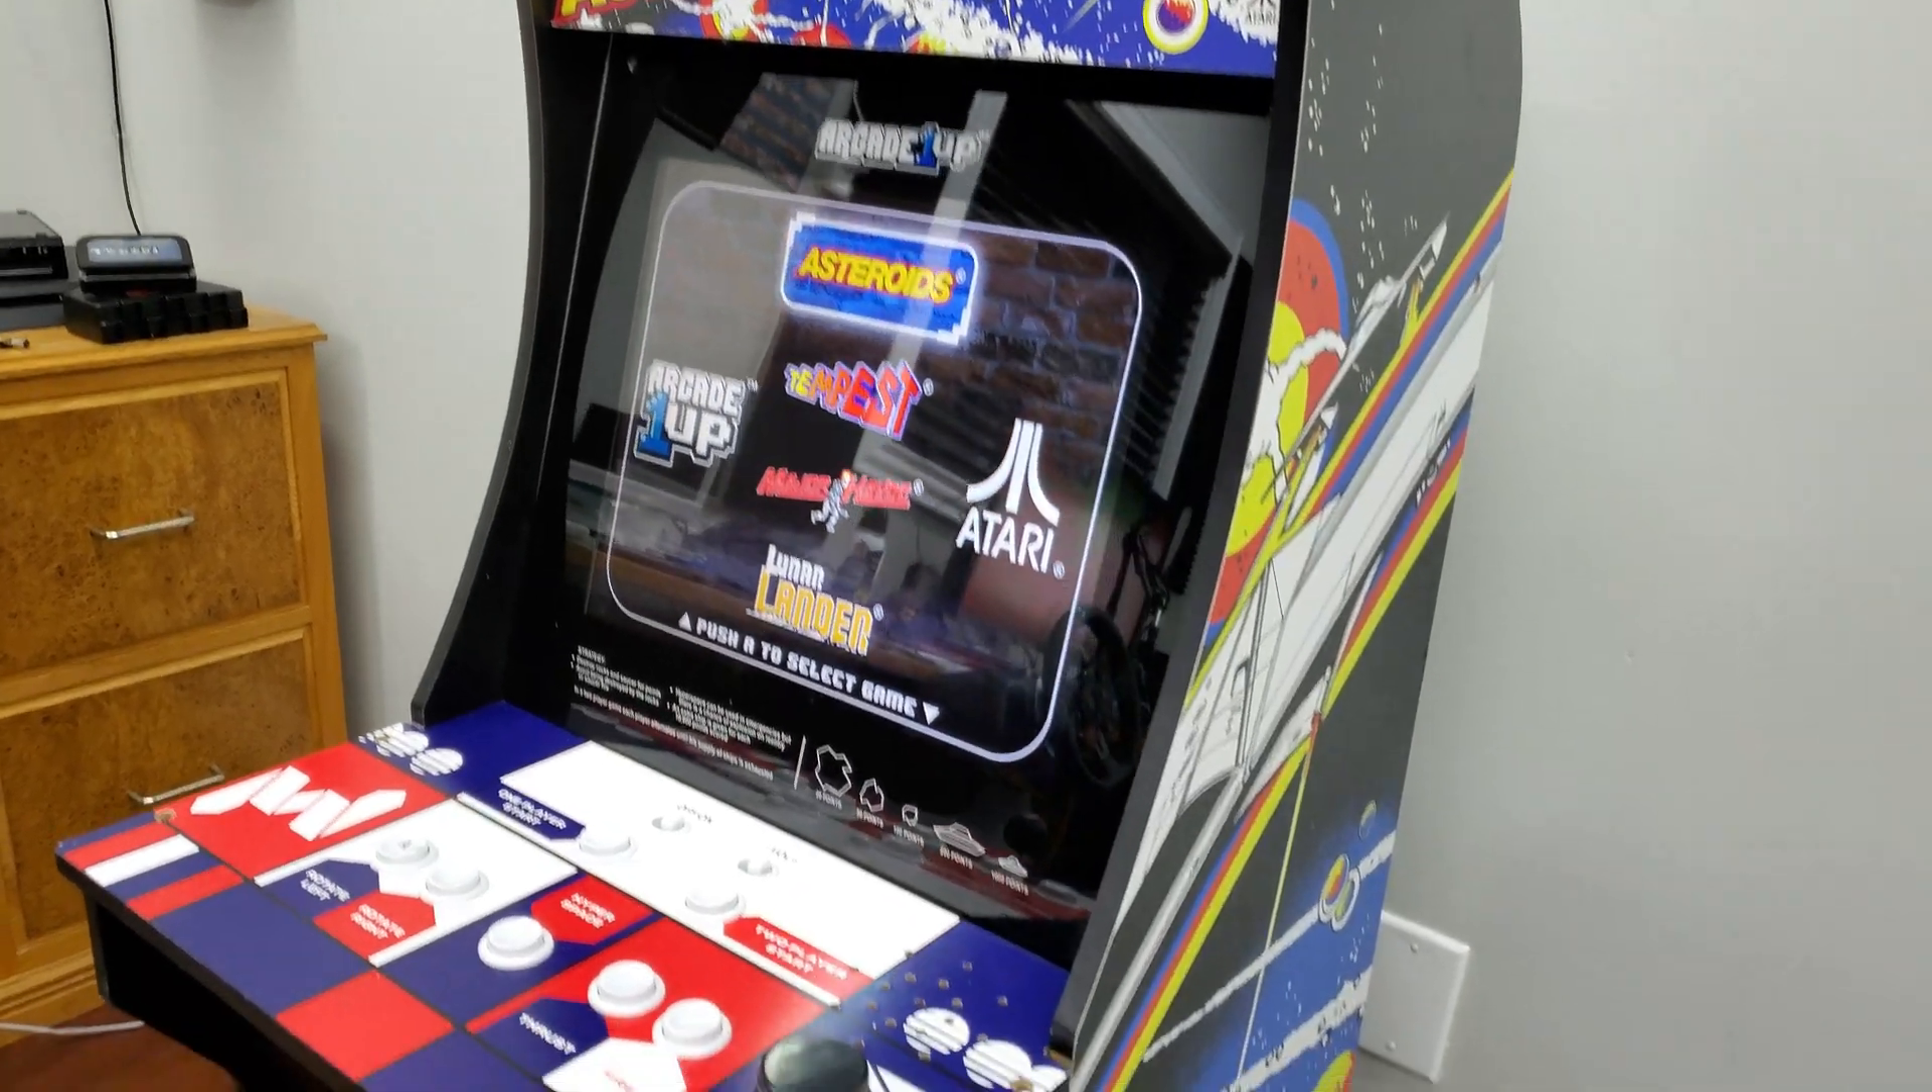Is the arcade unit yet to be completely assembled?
No.